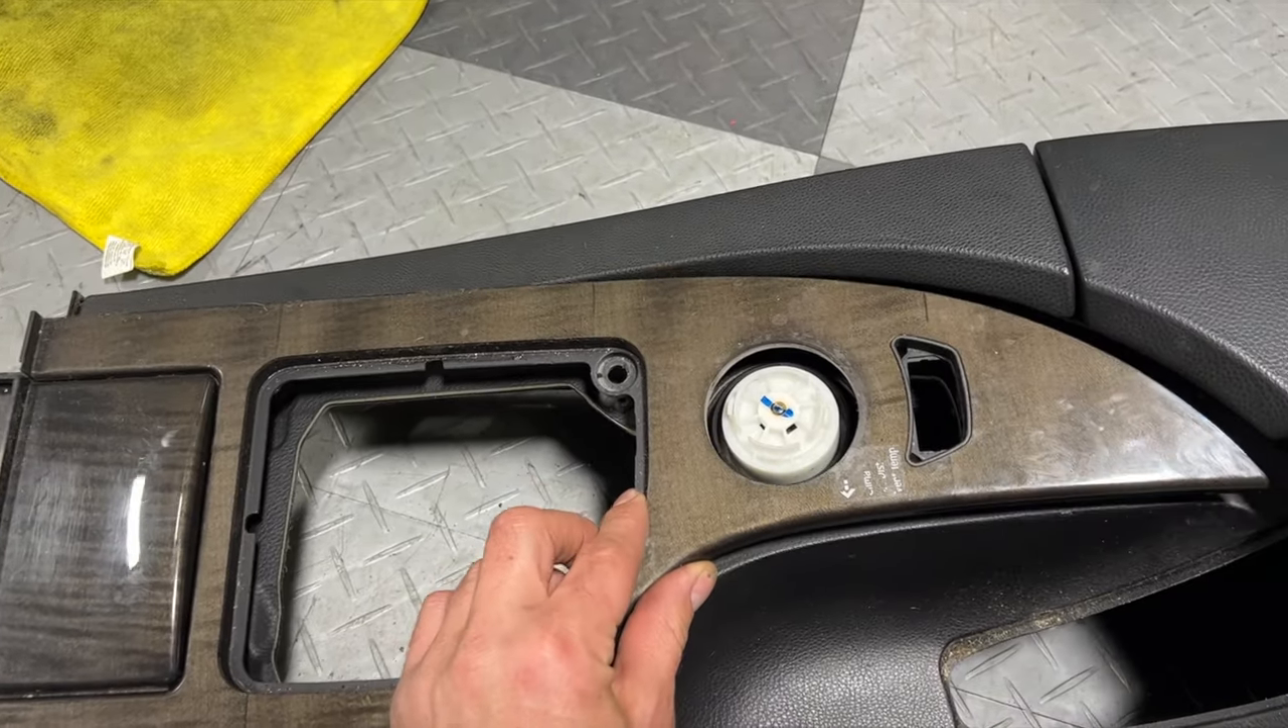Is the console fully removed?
Yes.